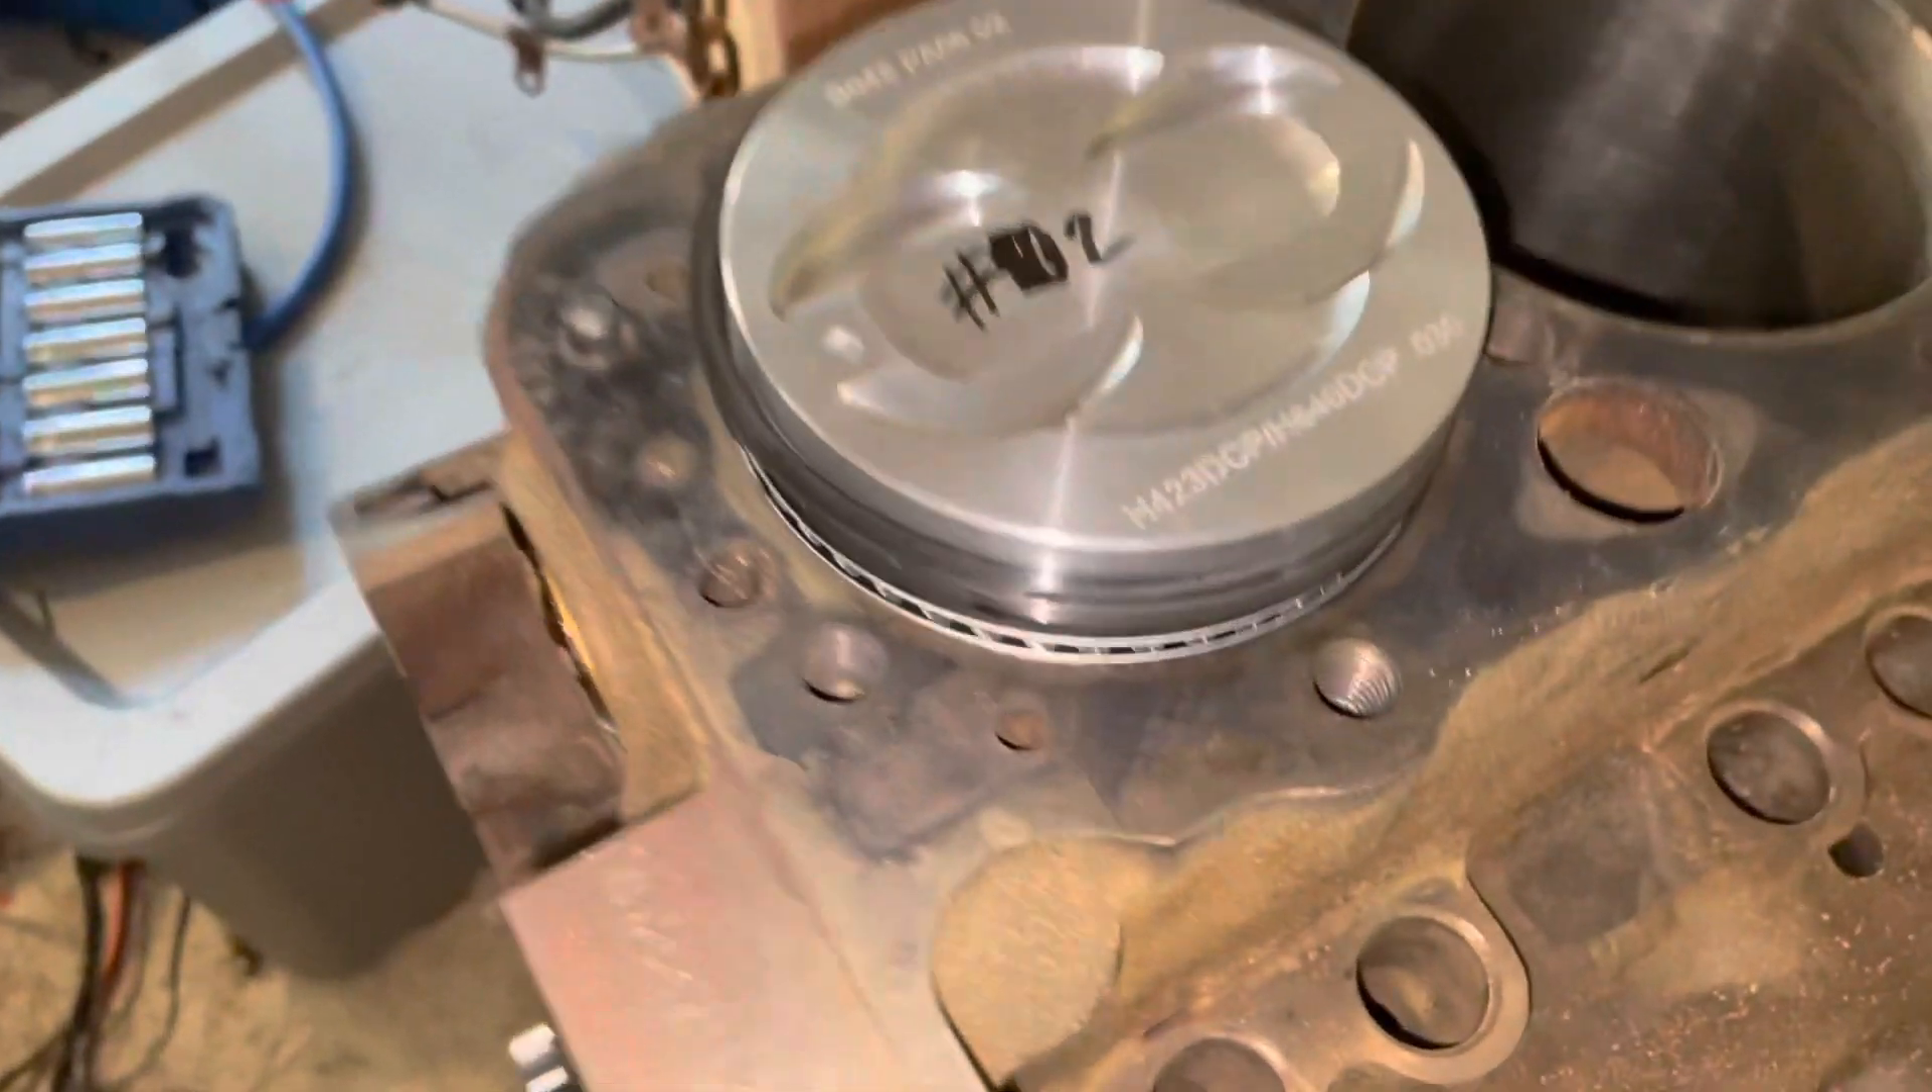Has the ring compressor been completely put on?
No.